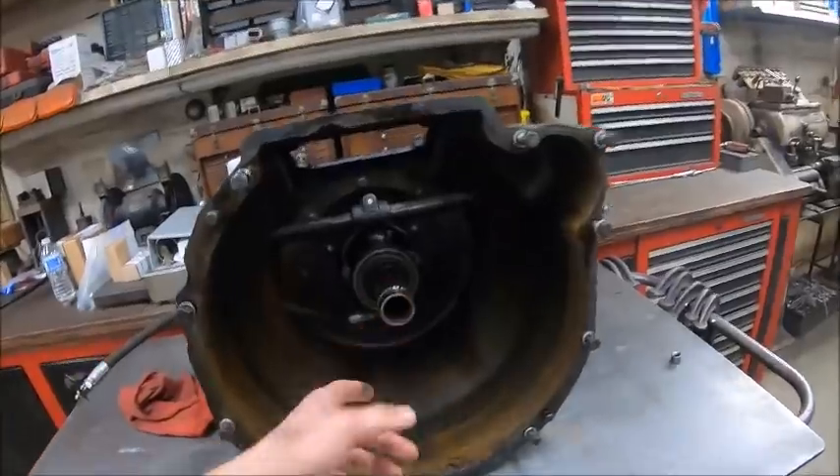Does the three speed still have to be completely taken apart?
Yes.